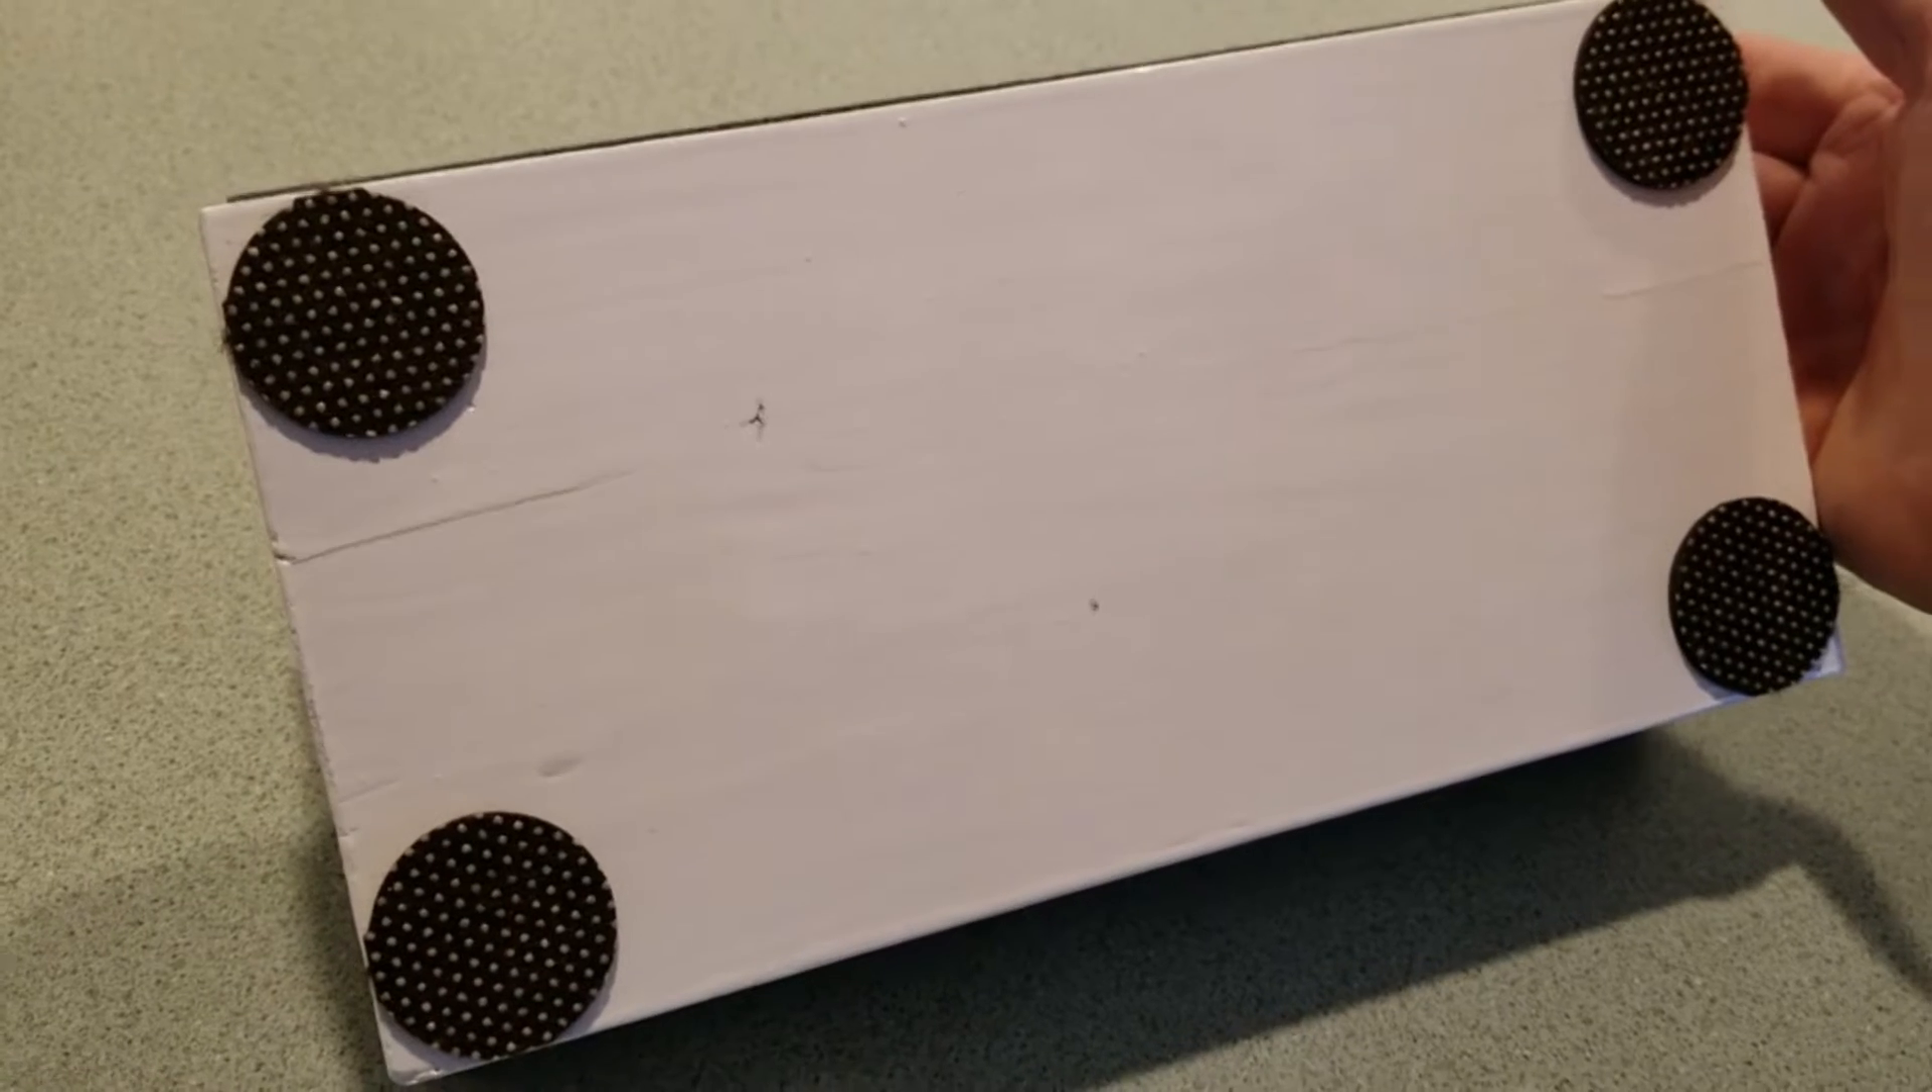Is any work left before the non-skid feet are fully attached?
No.